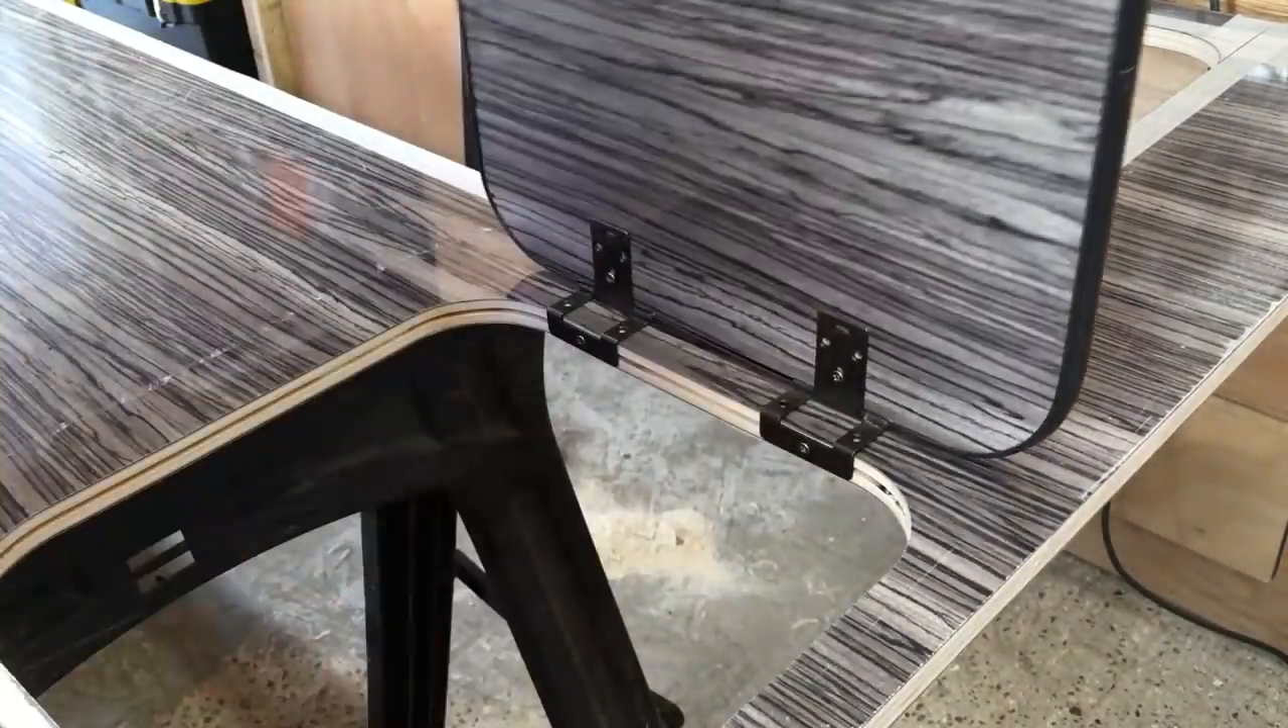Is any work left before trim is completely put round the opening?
Yes.